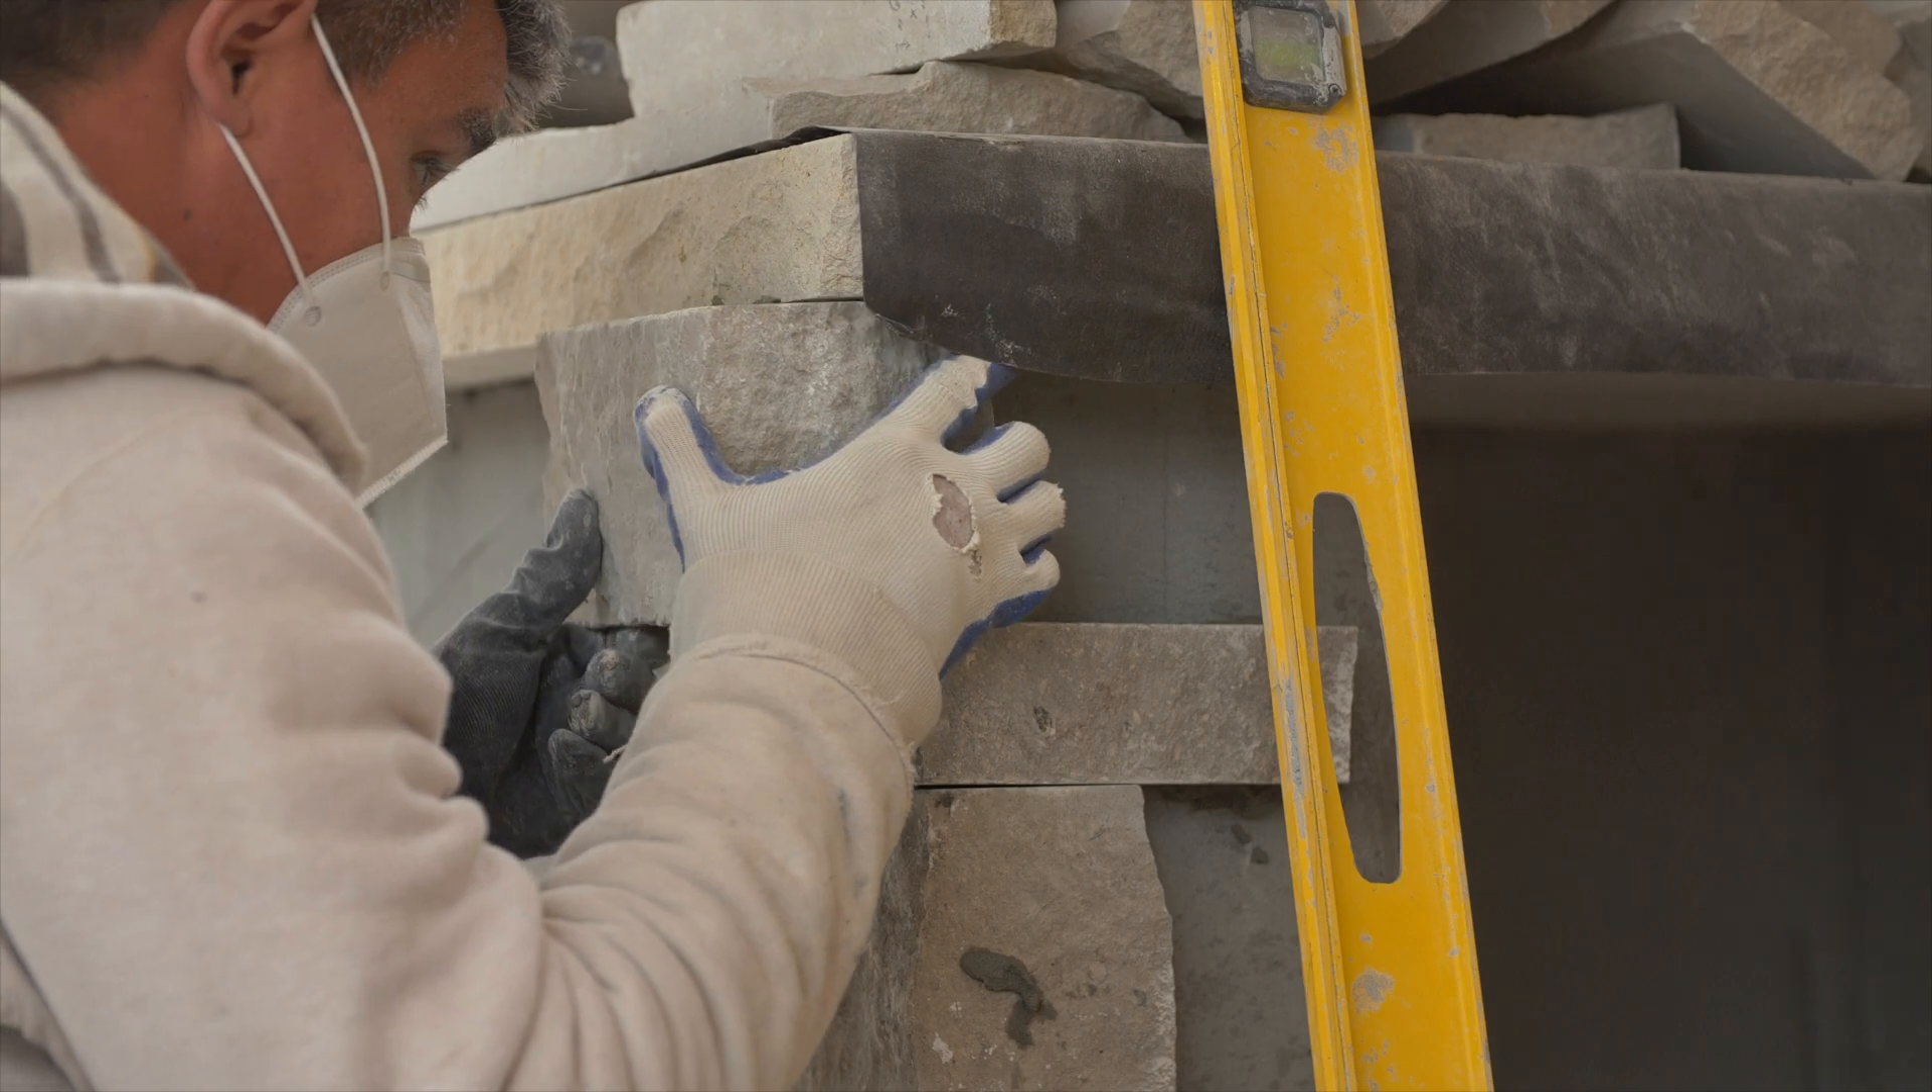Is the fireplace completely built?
No.